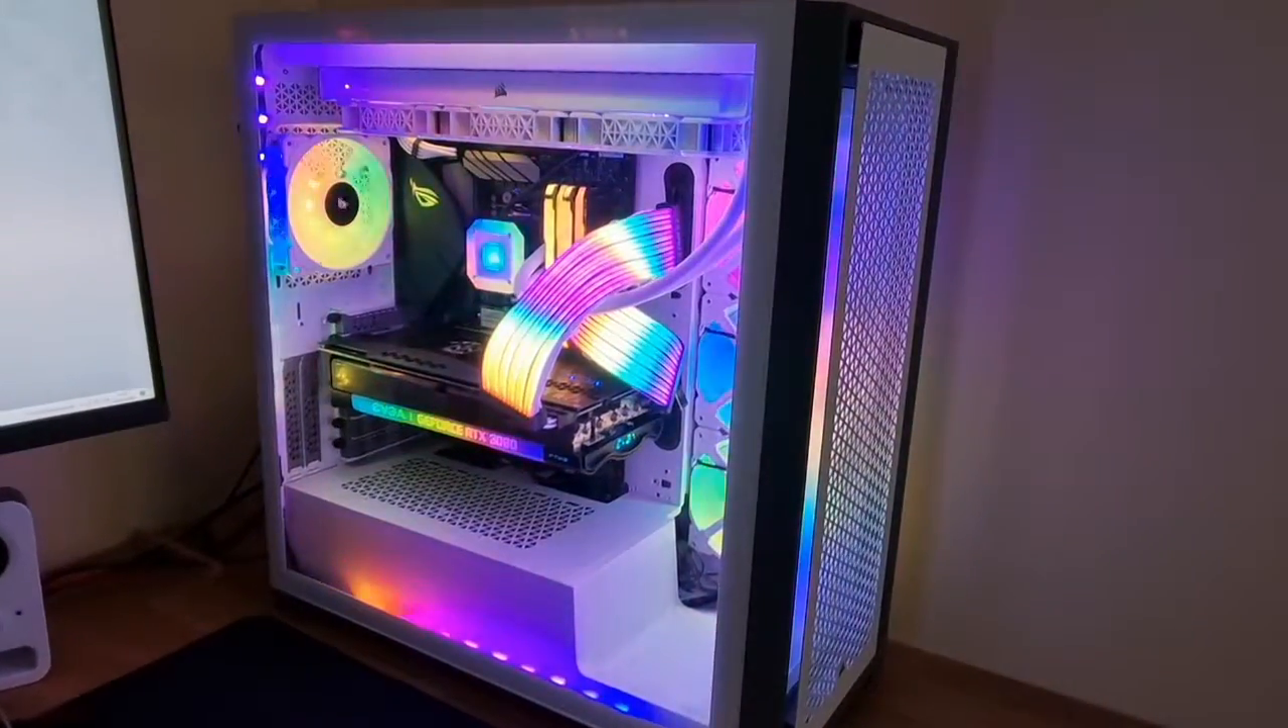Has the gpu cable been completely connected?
Yes.